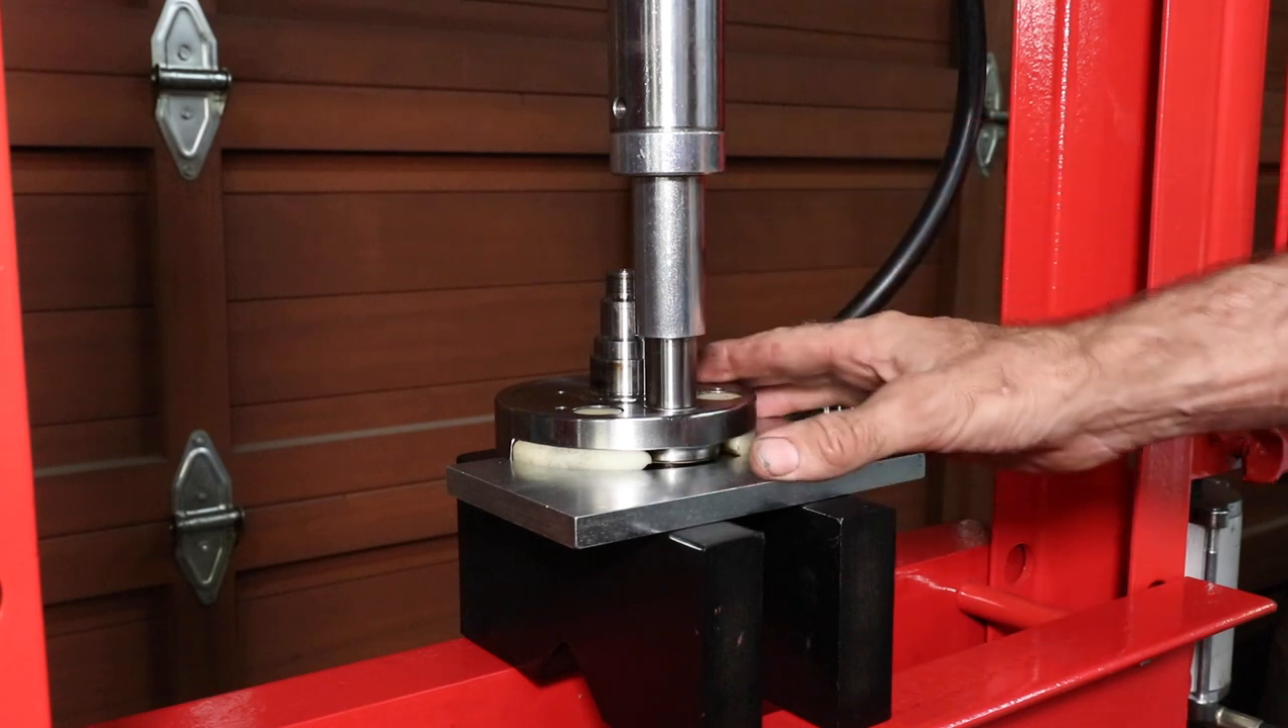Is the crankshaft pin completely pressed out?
No.